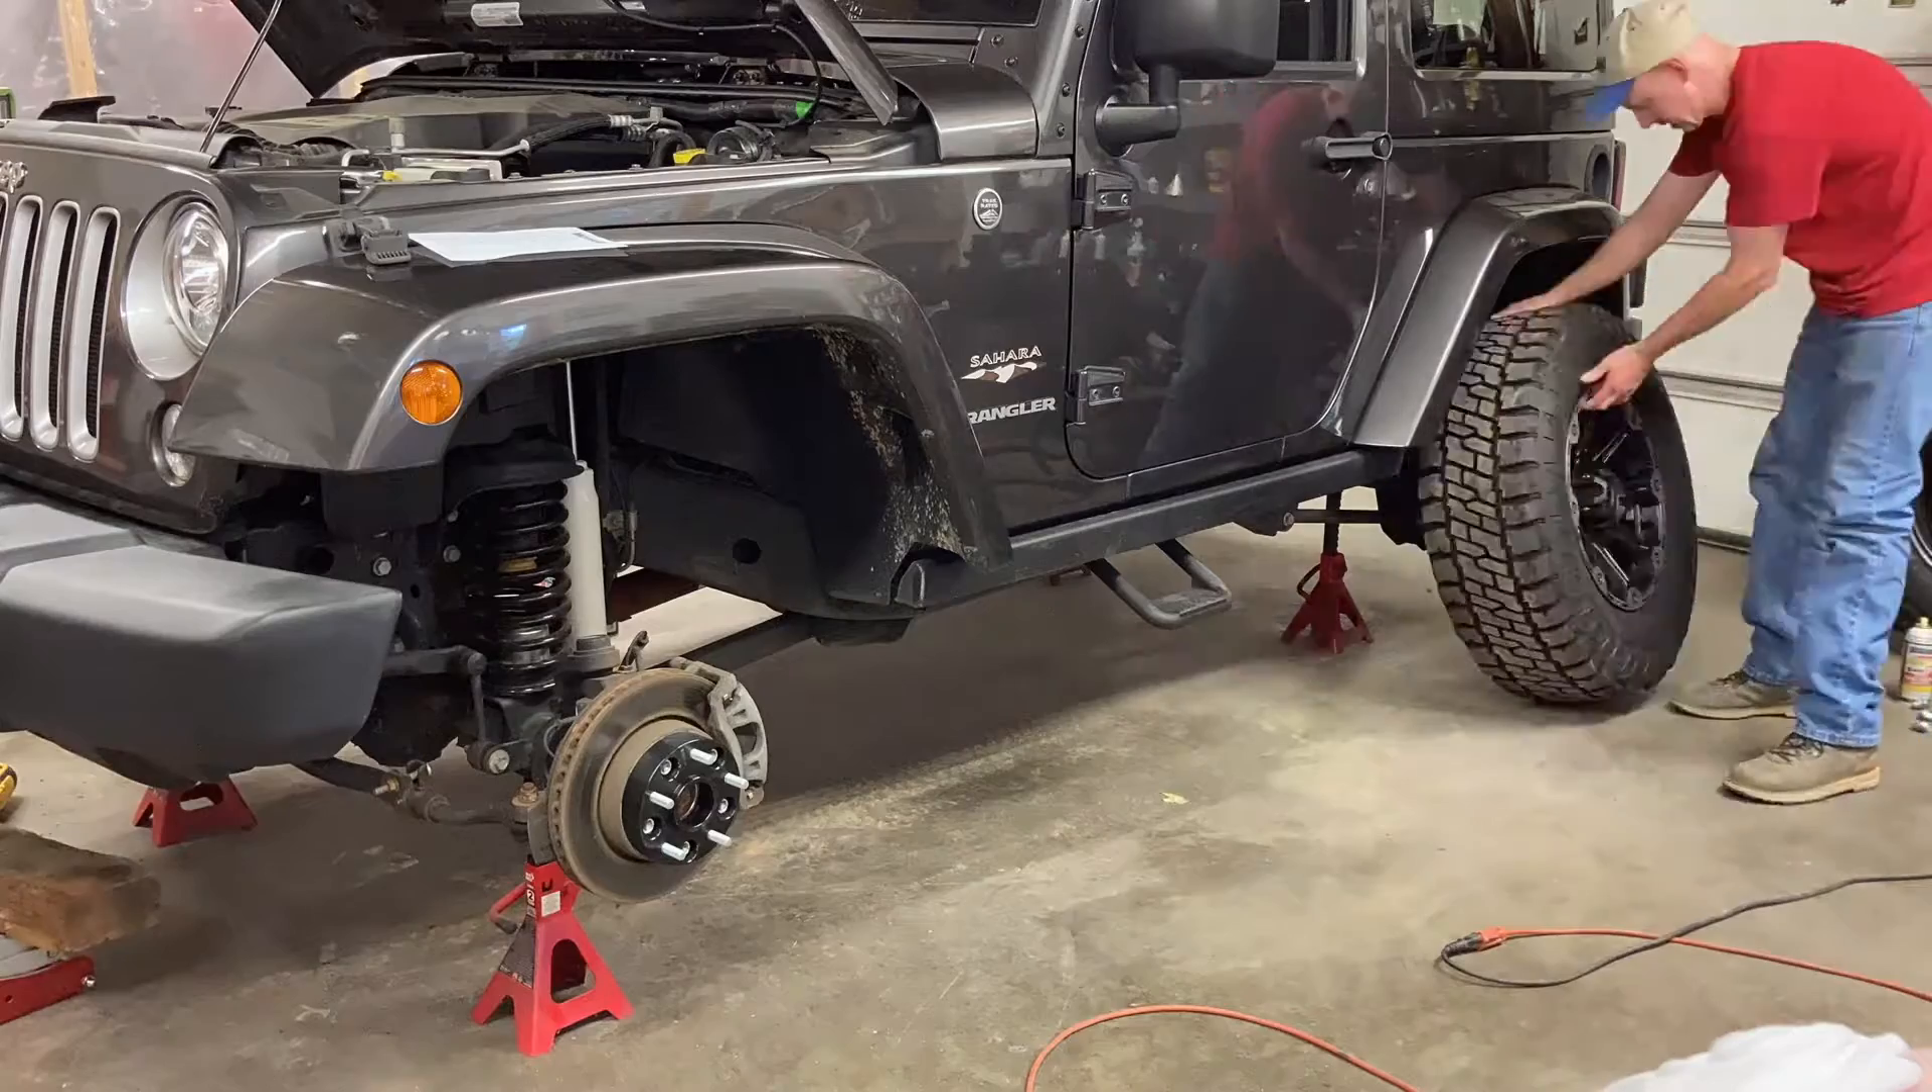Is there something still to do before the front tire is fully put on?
Yes.